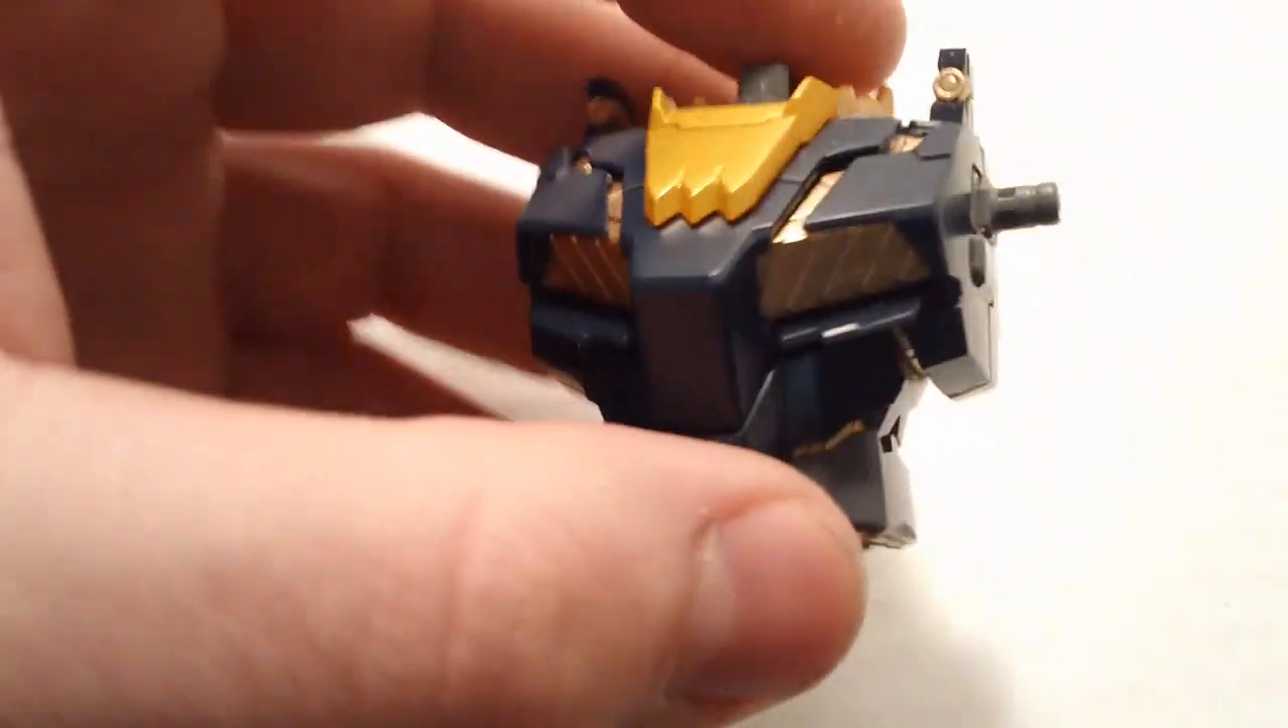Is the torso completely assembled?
Yes.